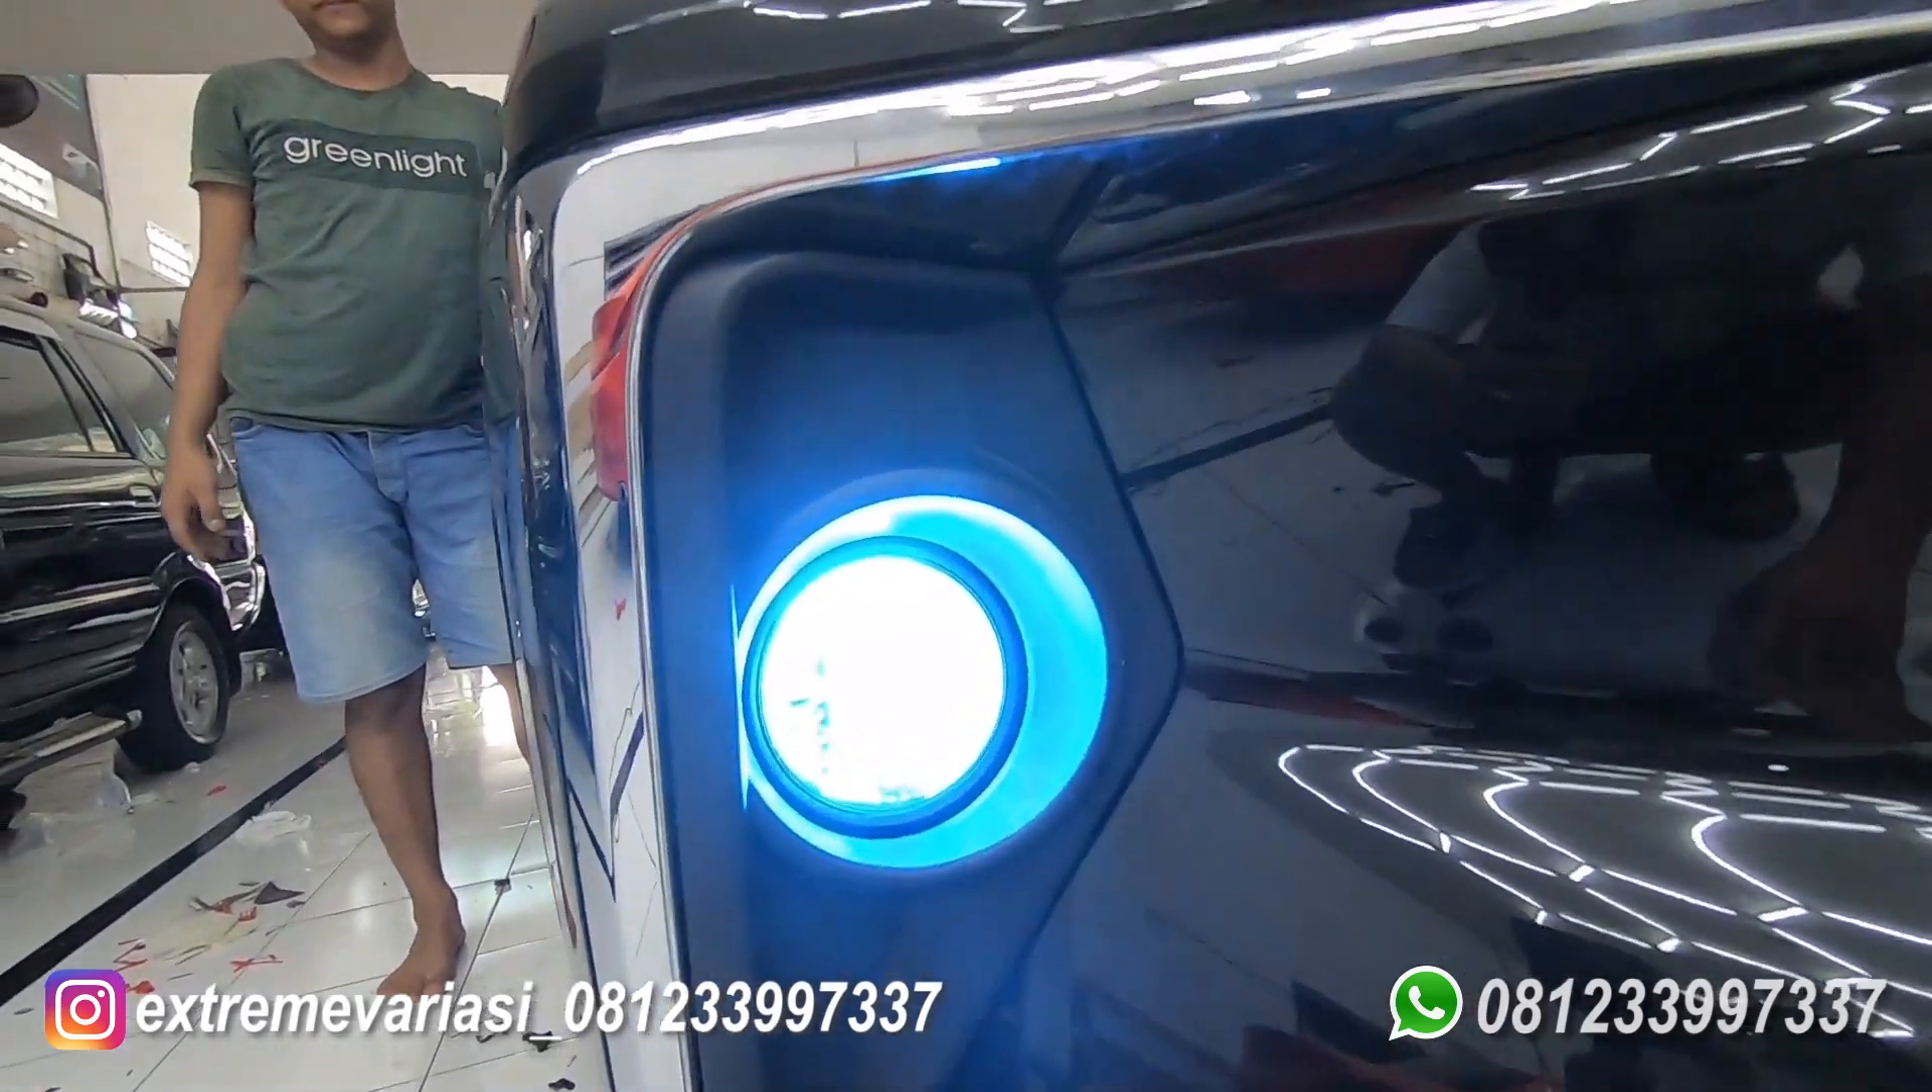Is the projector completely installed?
Yes.